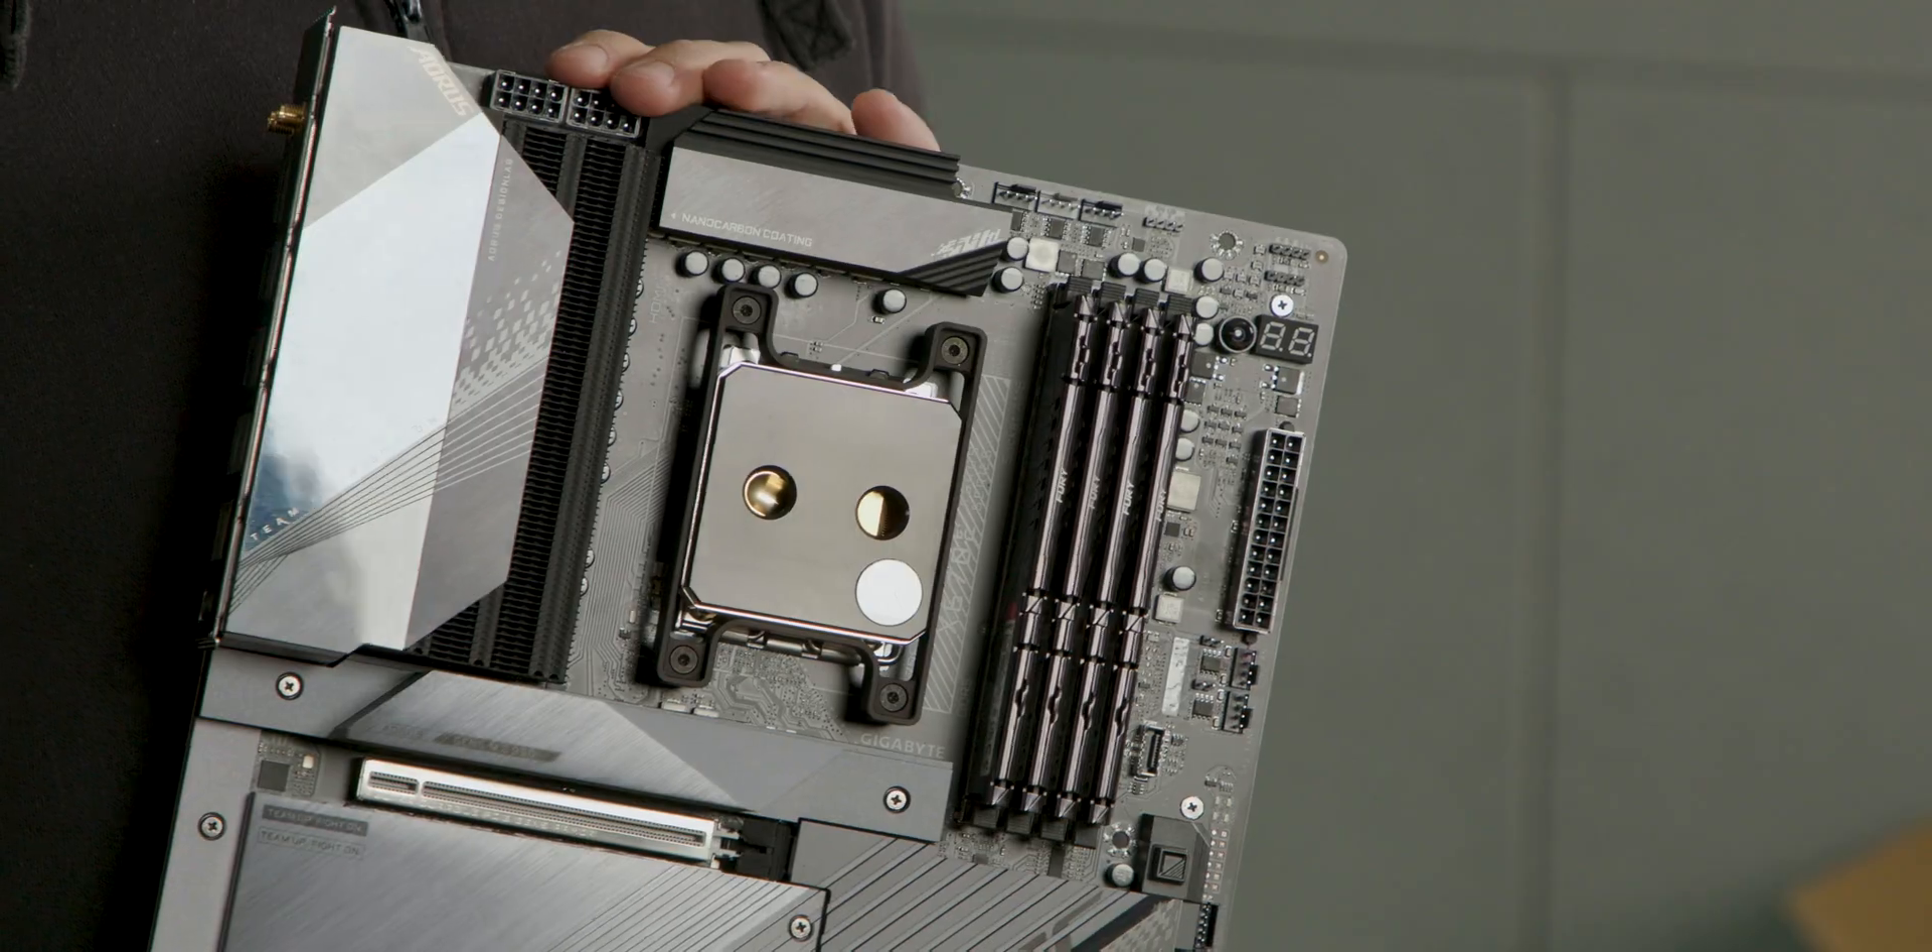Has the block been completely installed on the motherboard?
Yes.